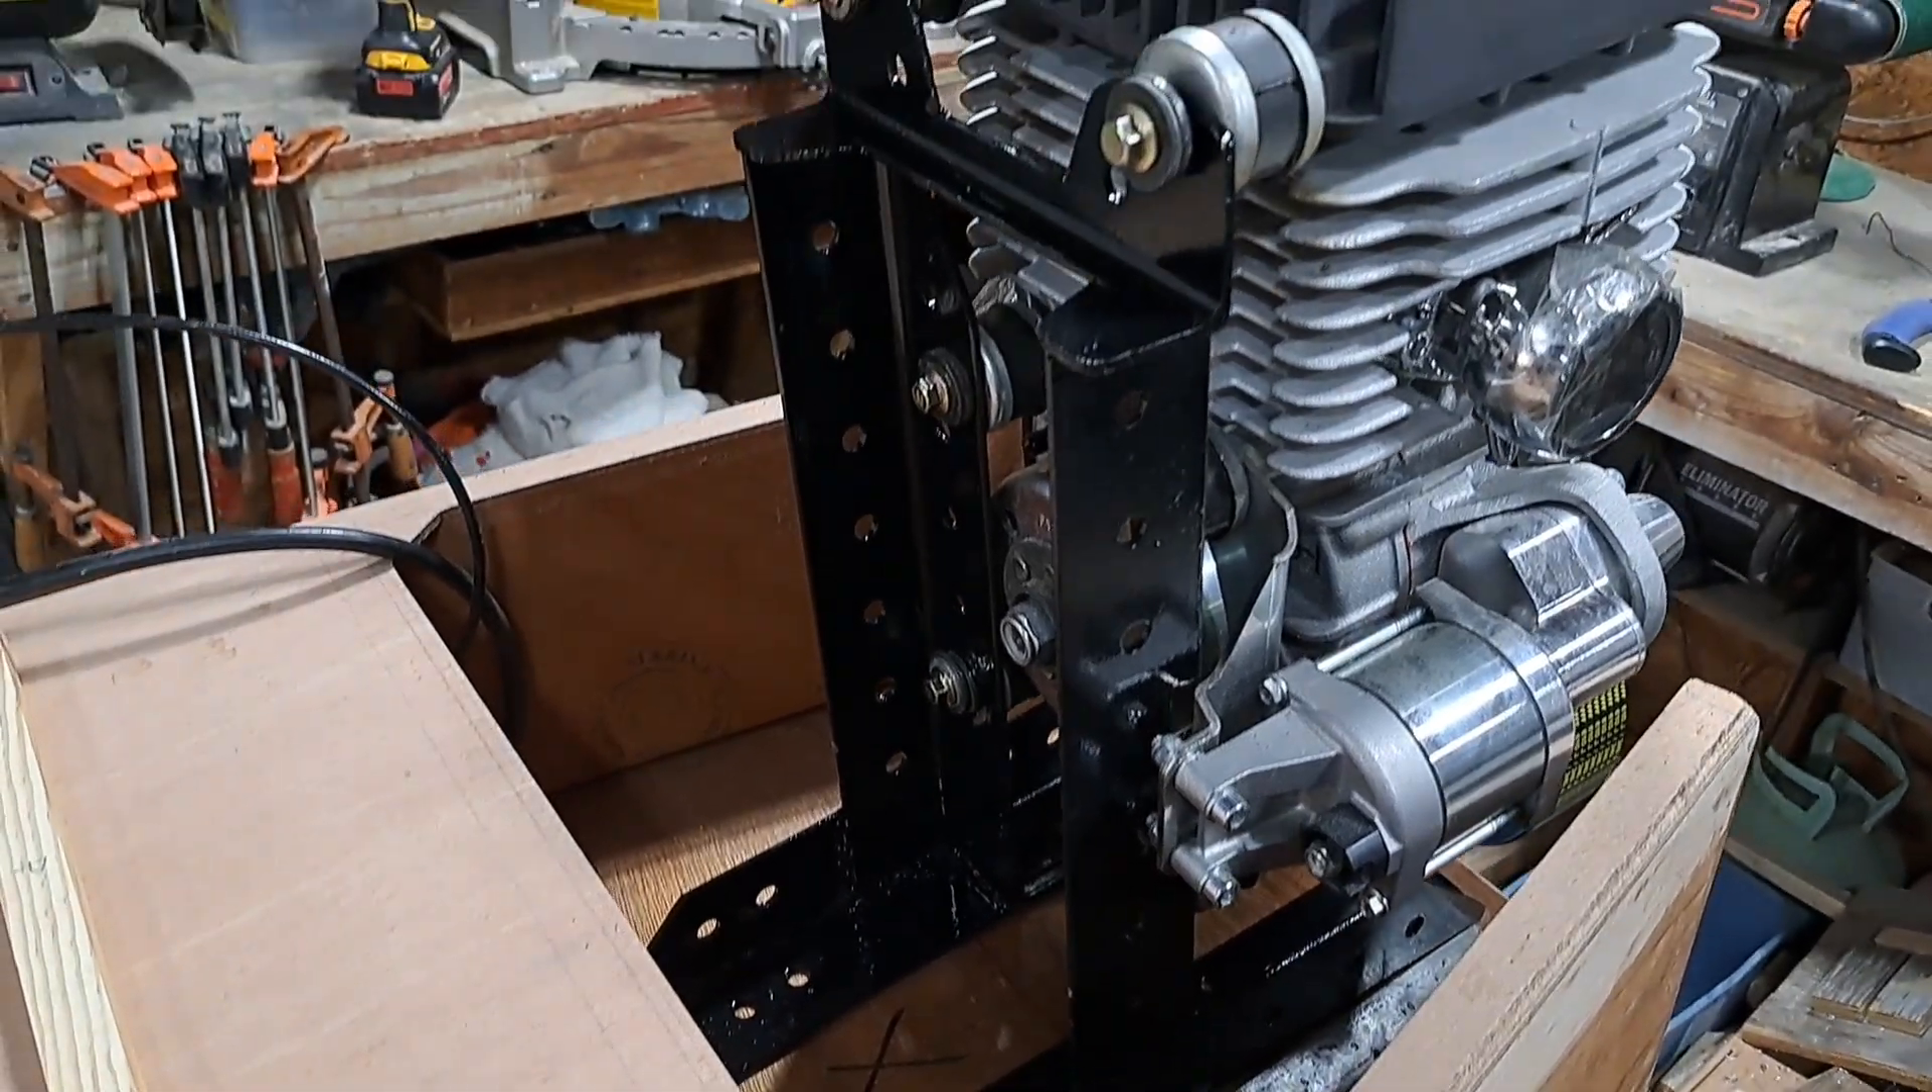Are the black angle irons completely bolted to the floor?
No.